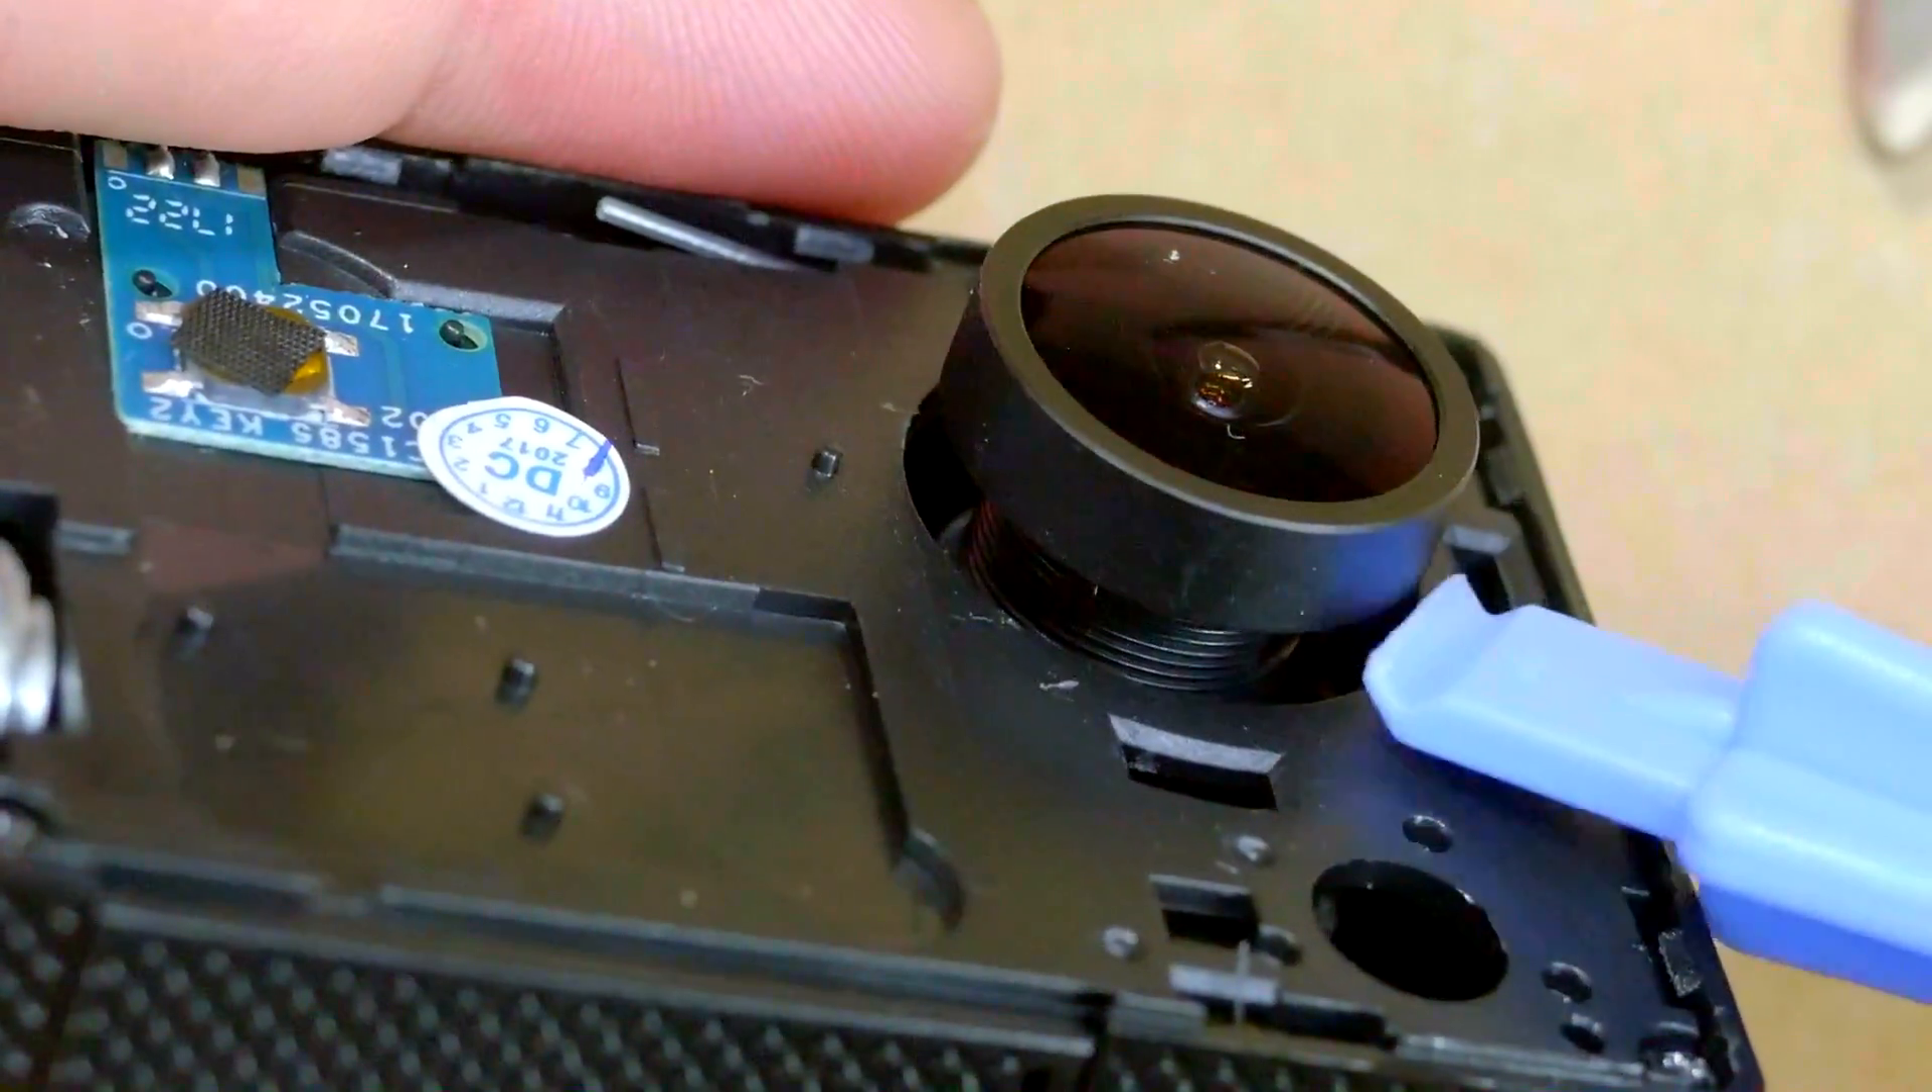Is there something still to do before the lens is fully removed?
Yes.